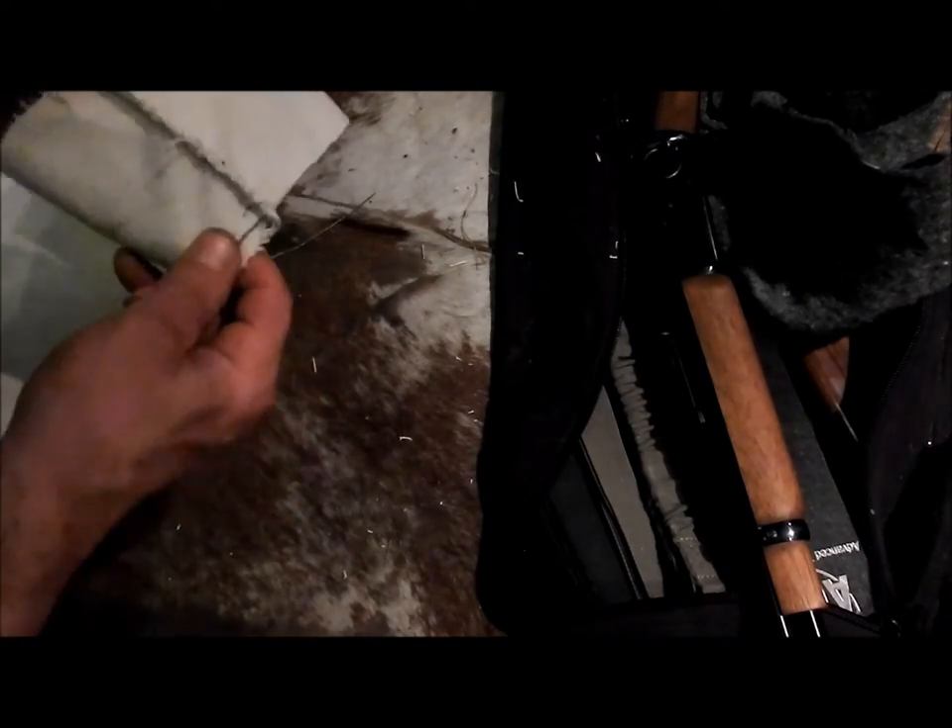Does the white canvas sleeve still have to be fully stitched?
Yes.